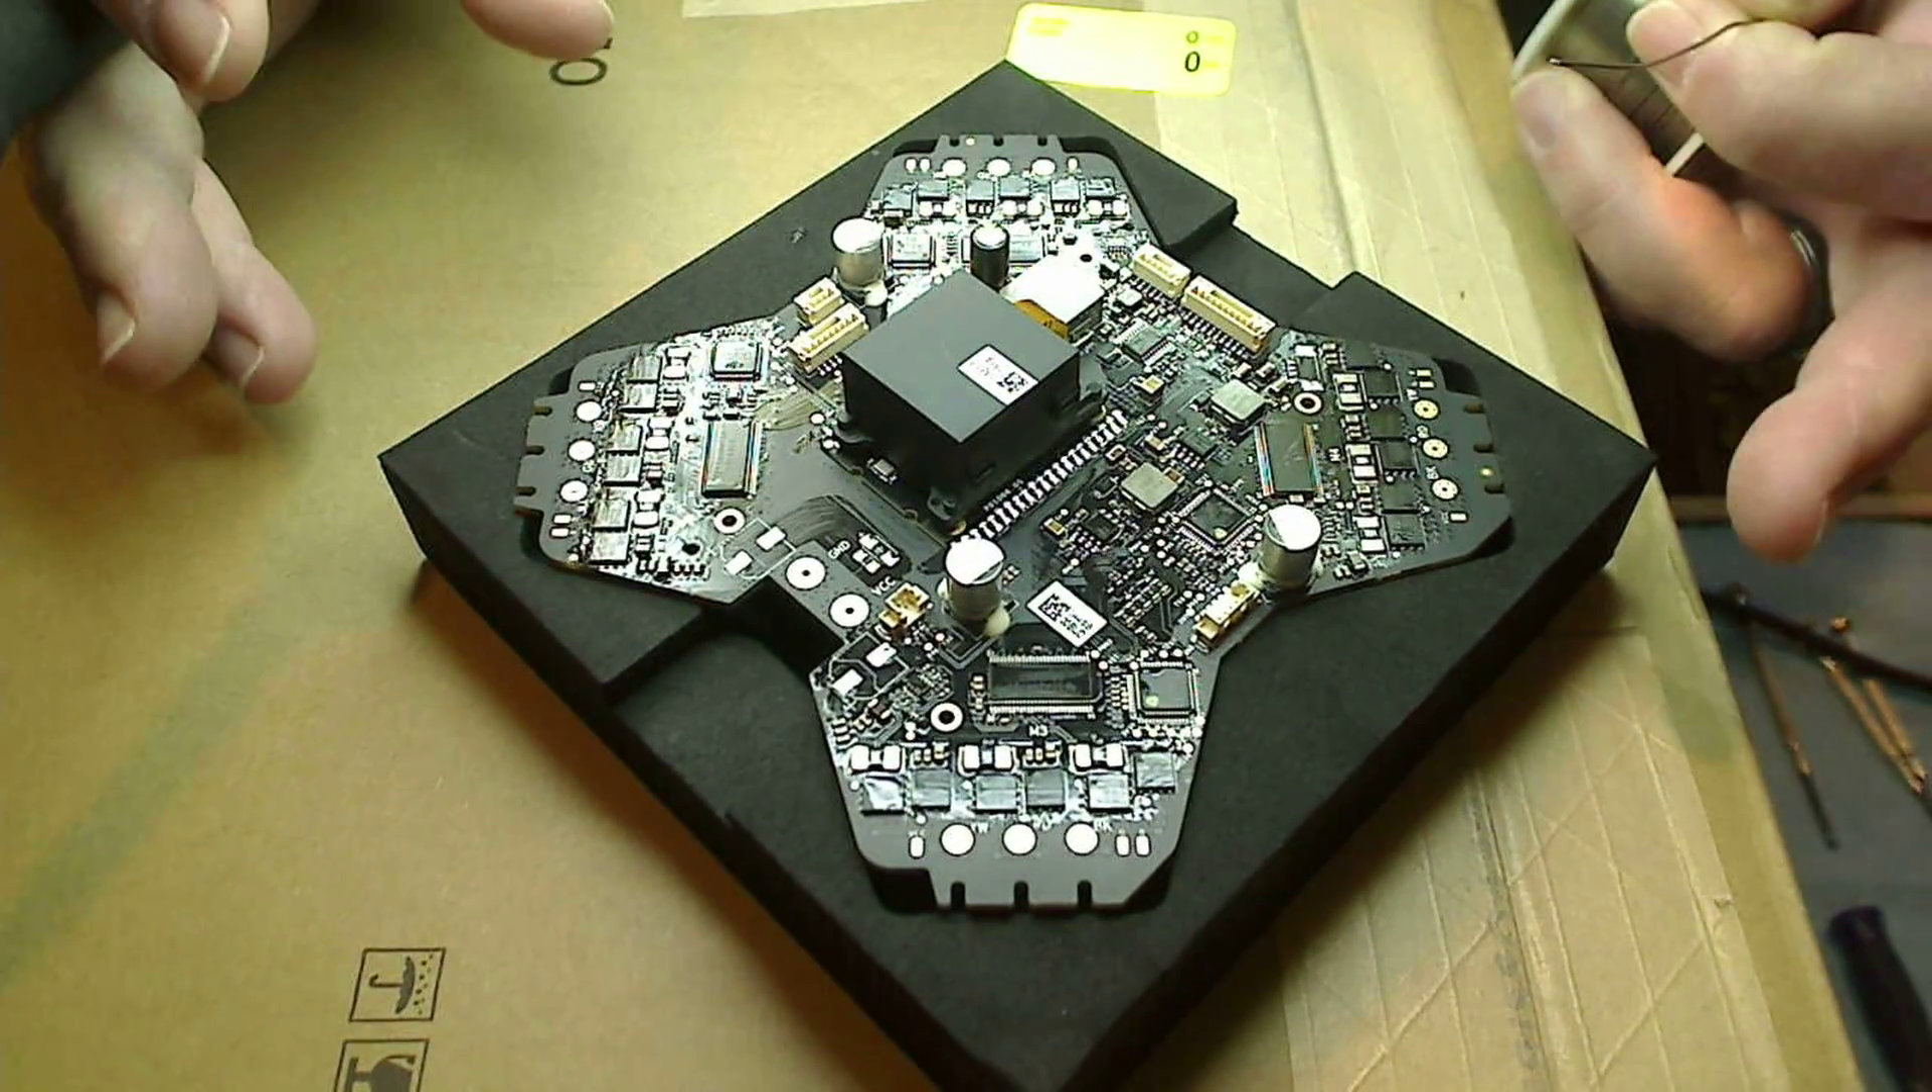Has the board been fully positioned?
Yes.